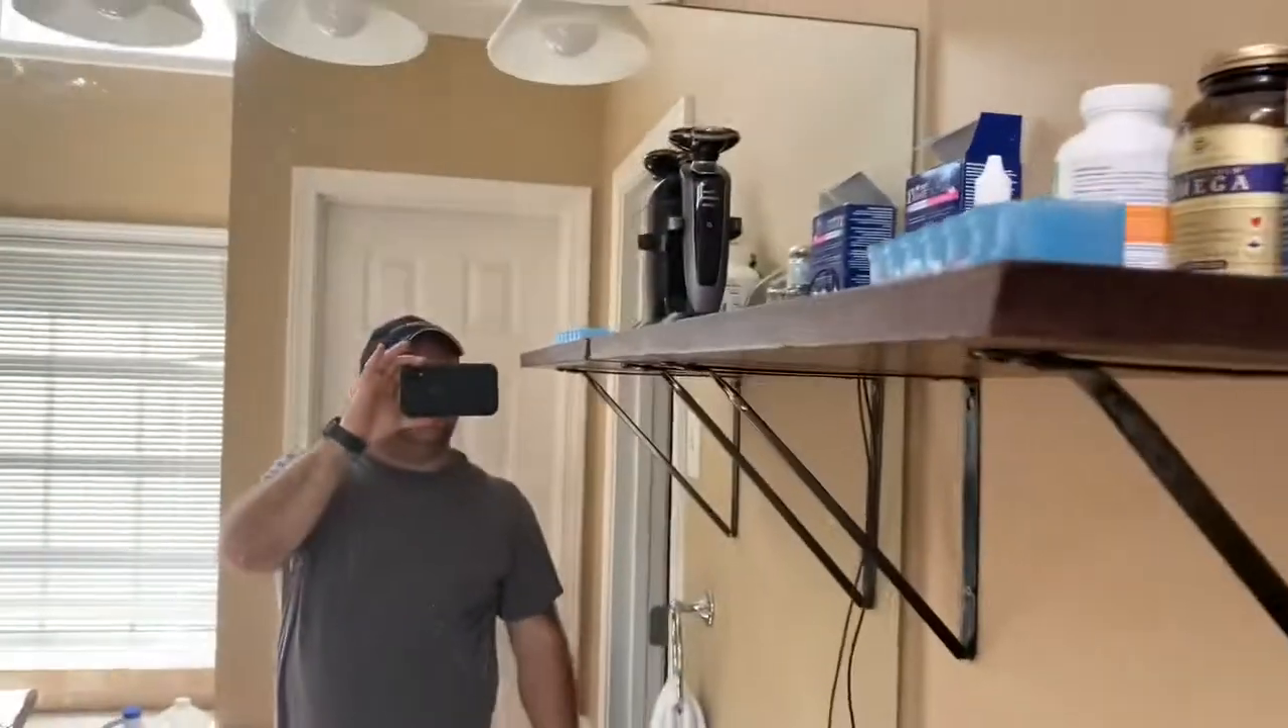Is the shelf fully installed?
Yes.